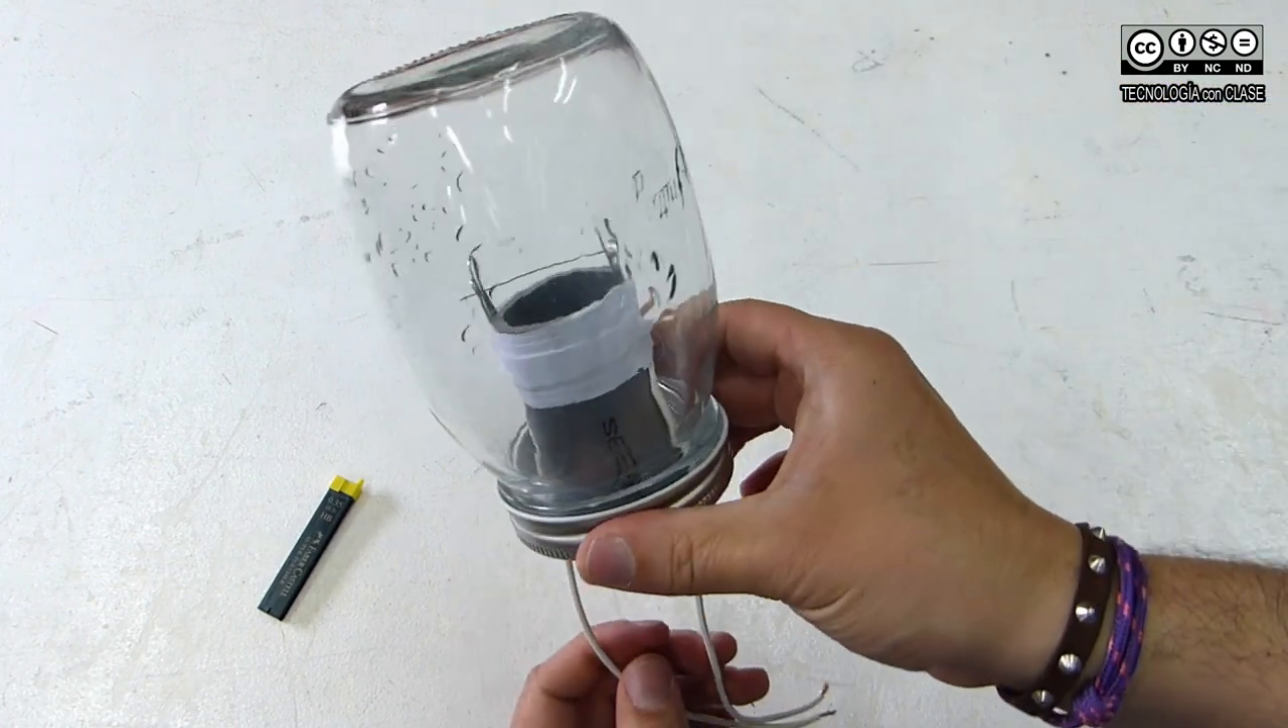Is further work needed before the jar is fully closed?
No.